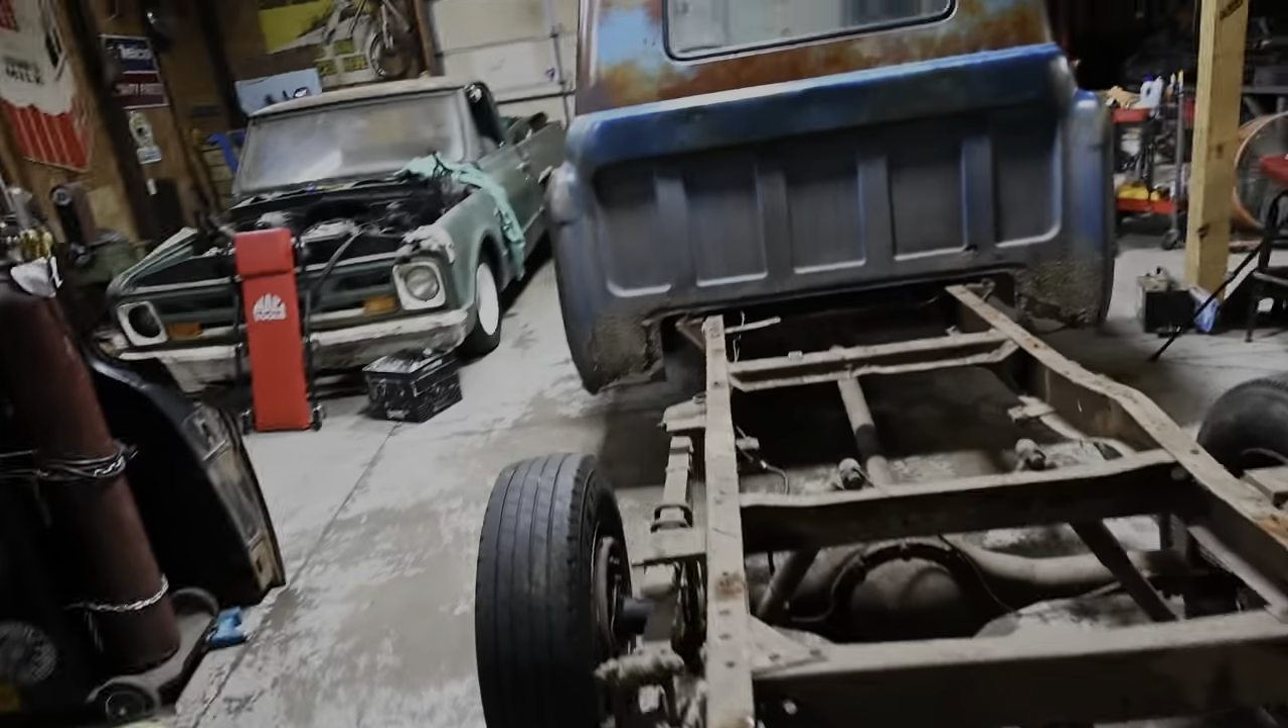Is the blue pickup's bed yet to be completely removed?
No.